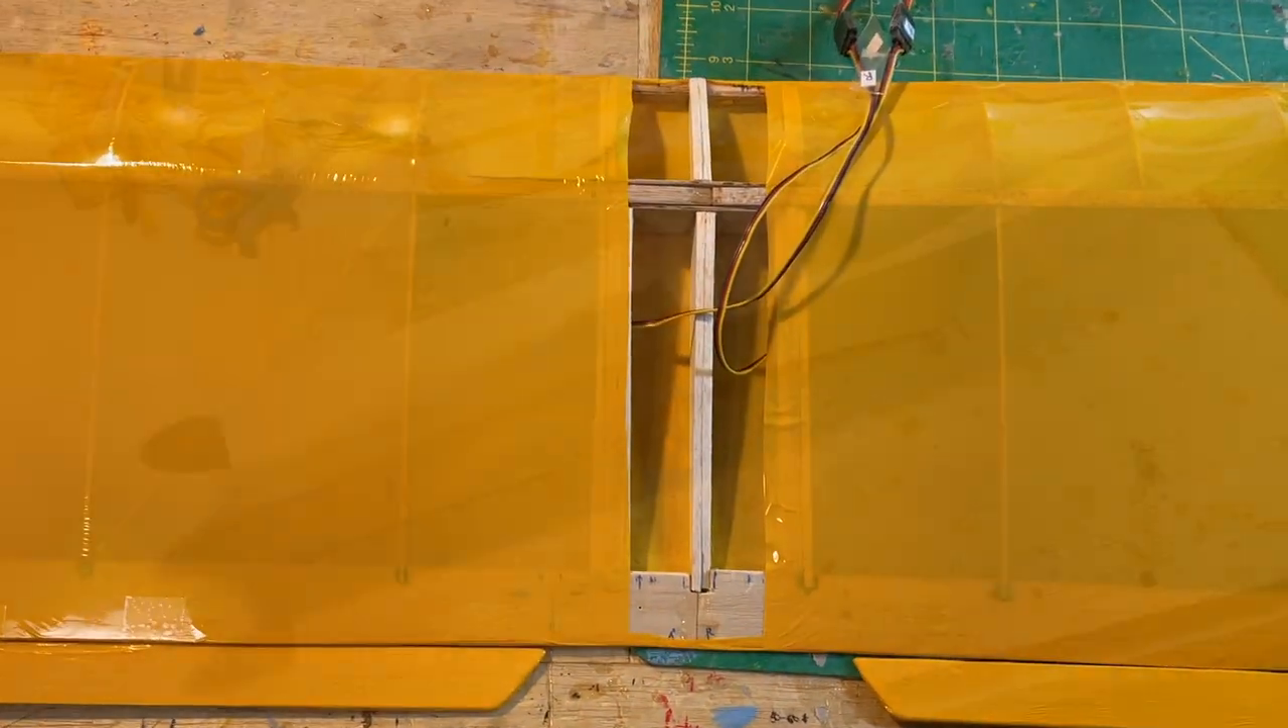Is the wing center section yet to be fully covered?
Yes.